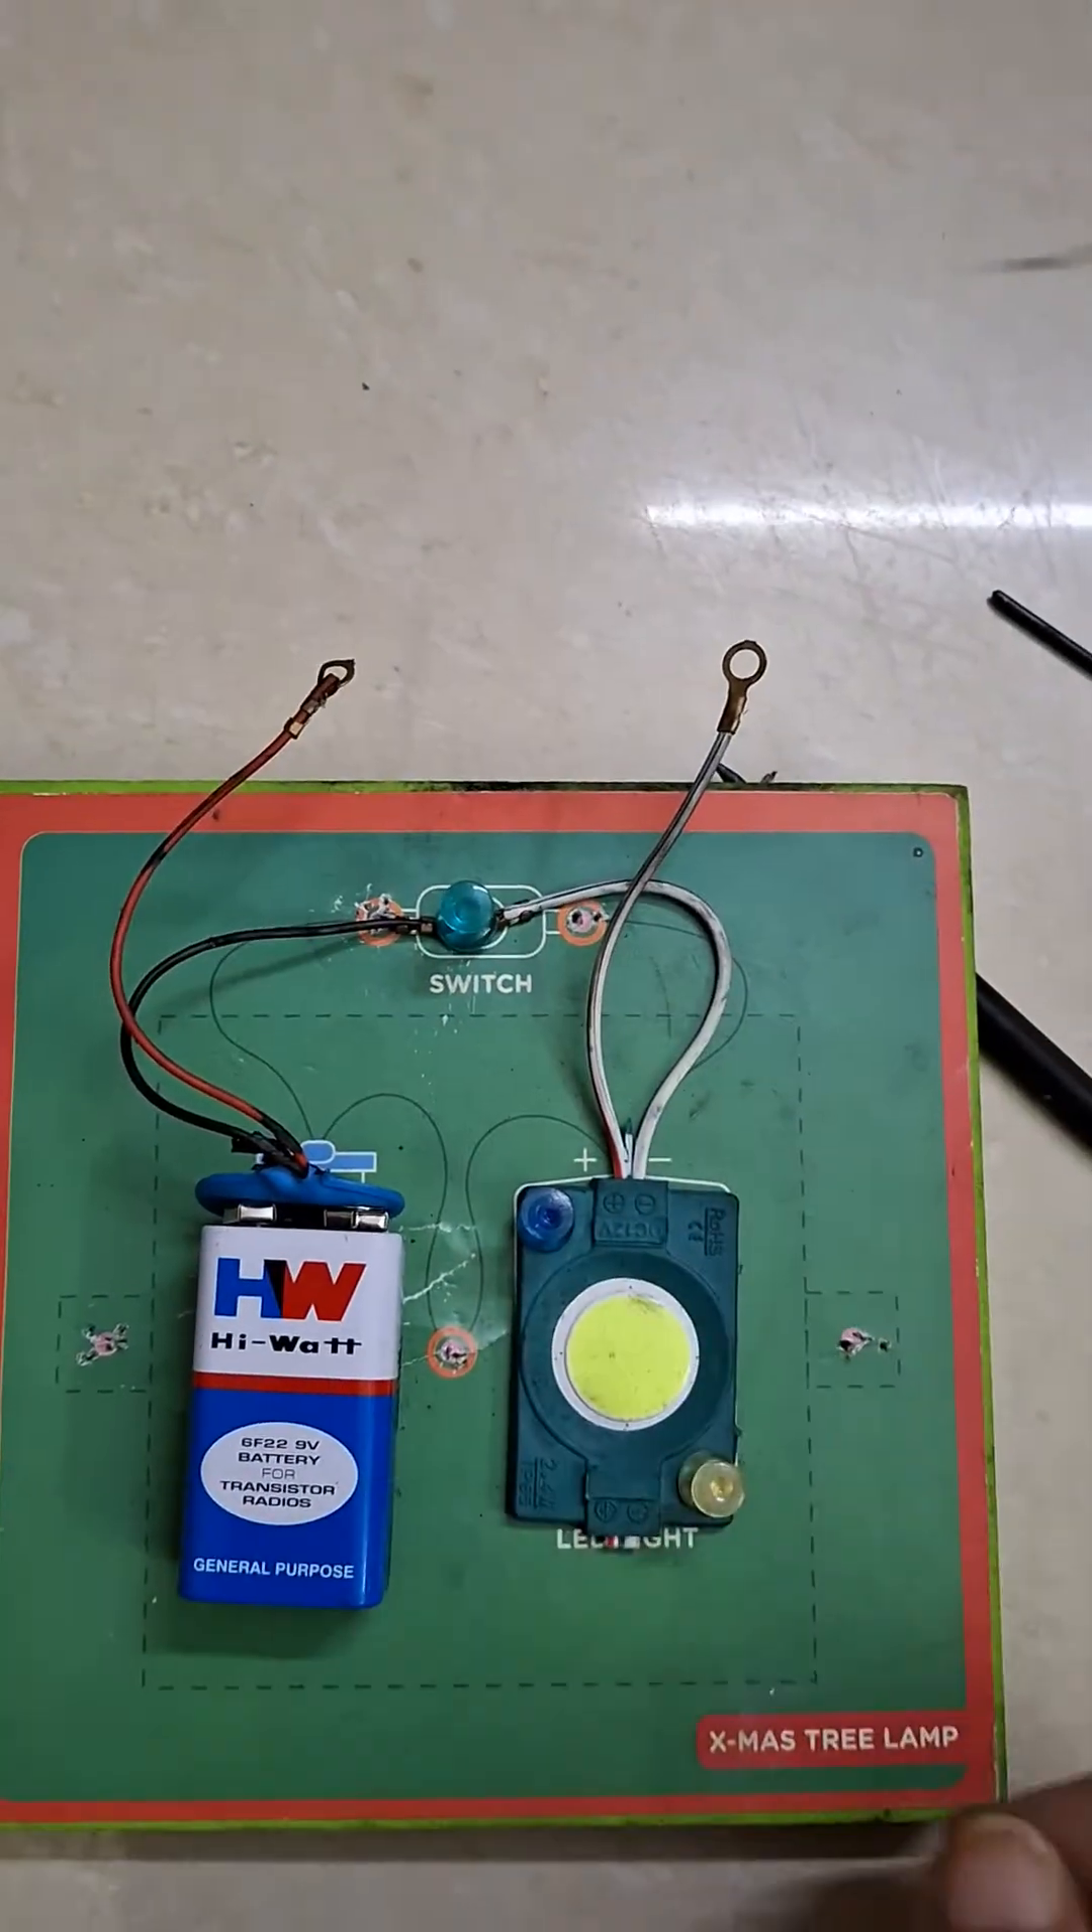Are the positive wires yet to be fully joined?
Yes.